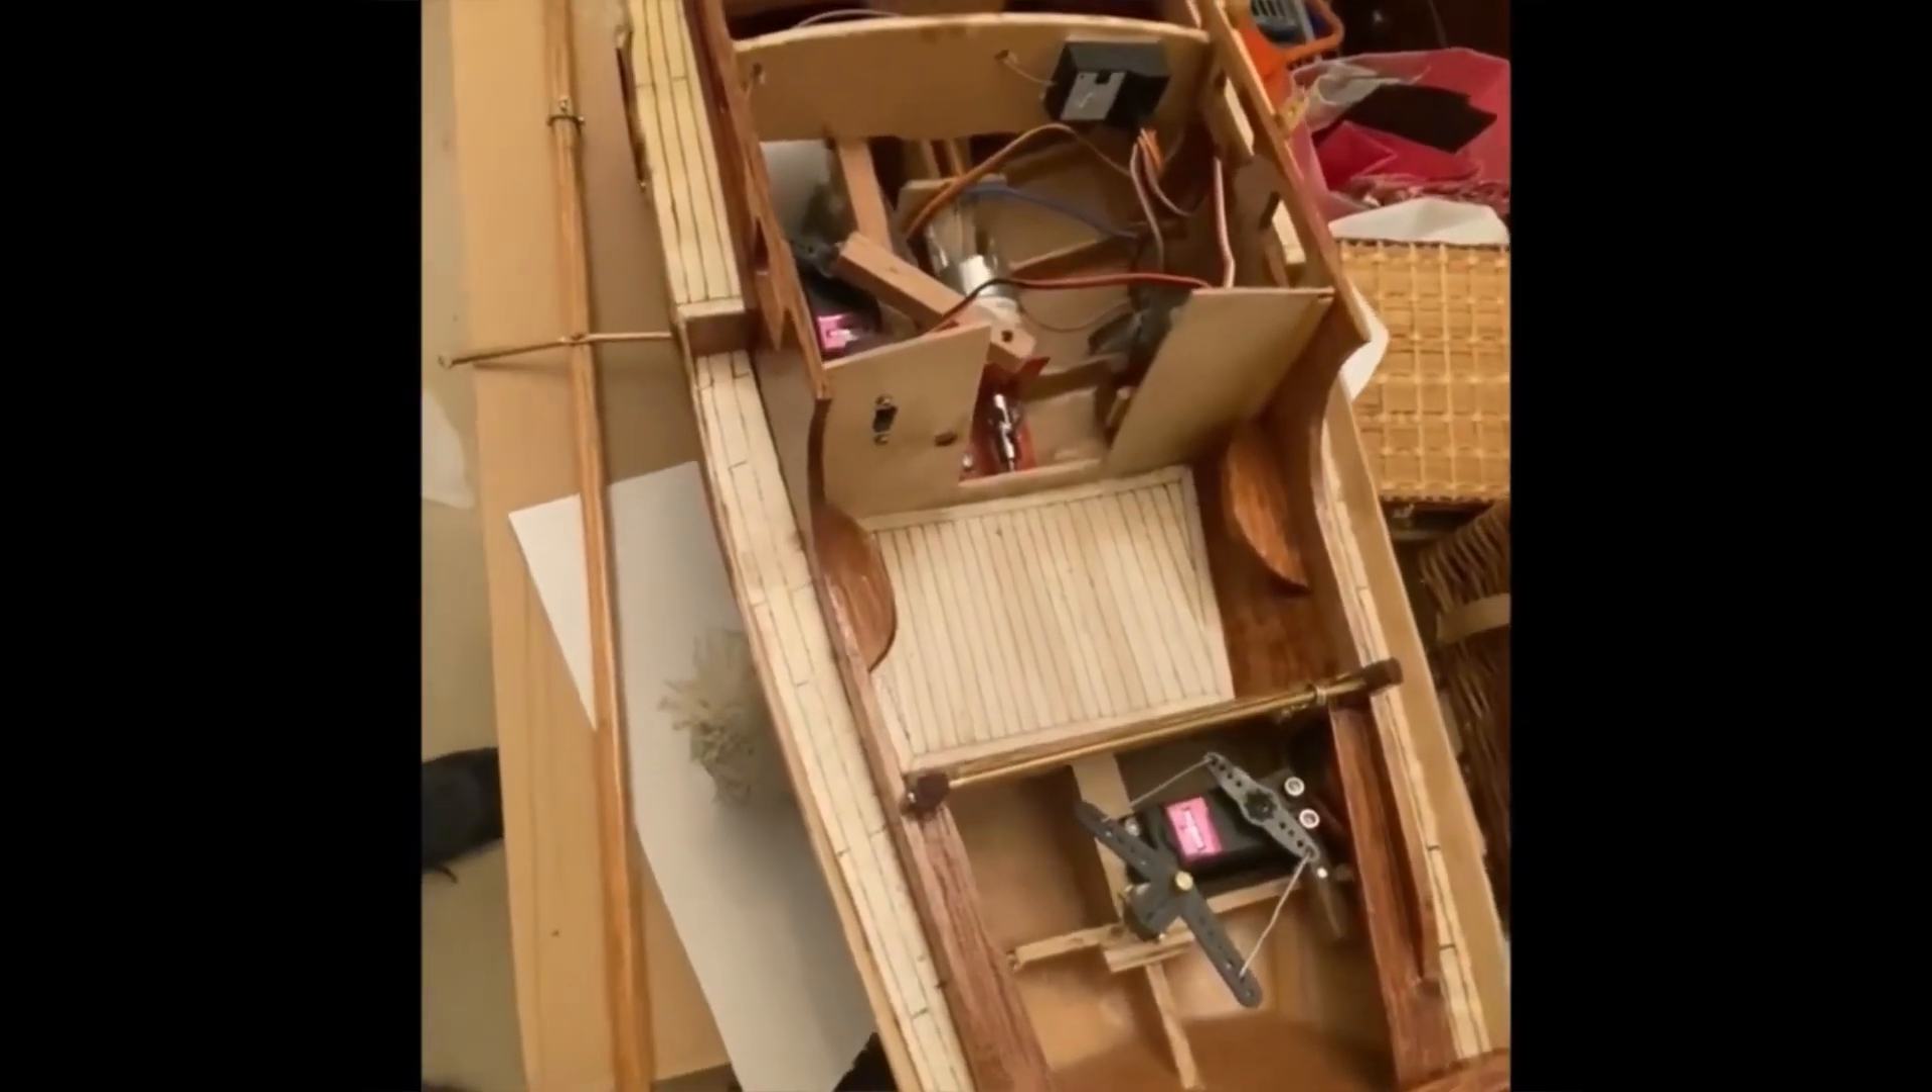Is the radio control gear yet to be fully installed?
No.